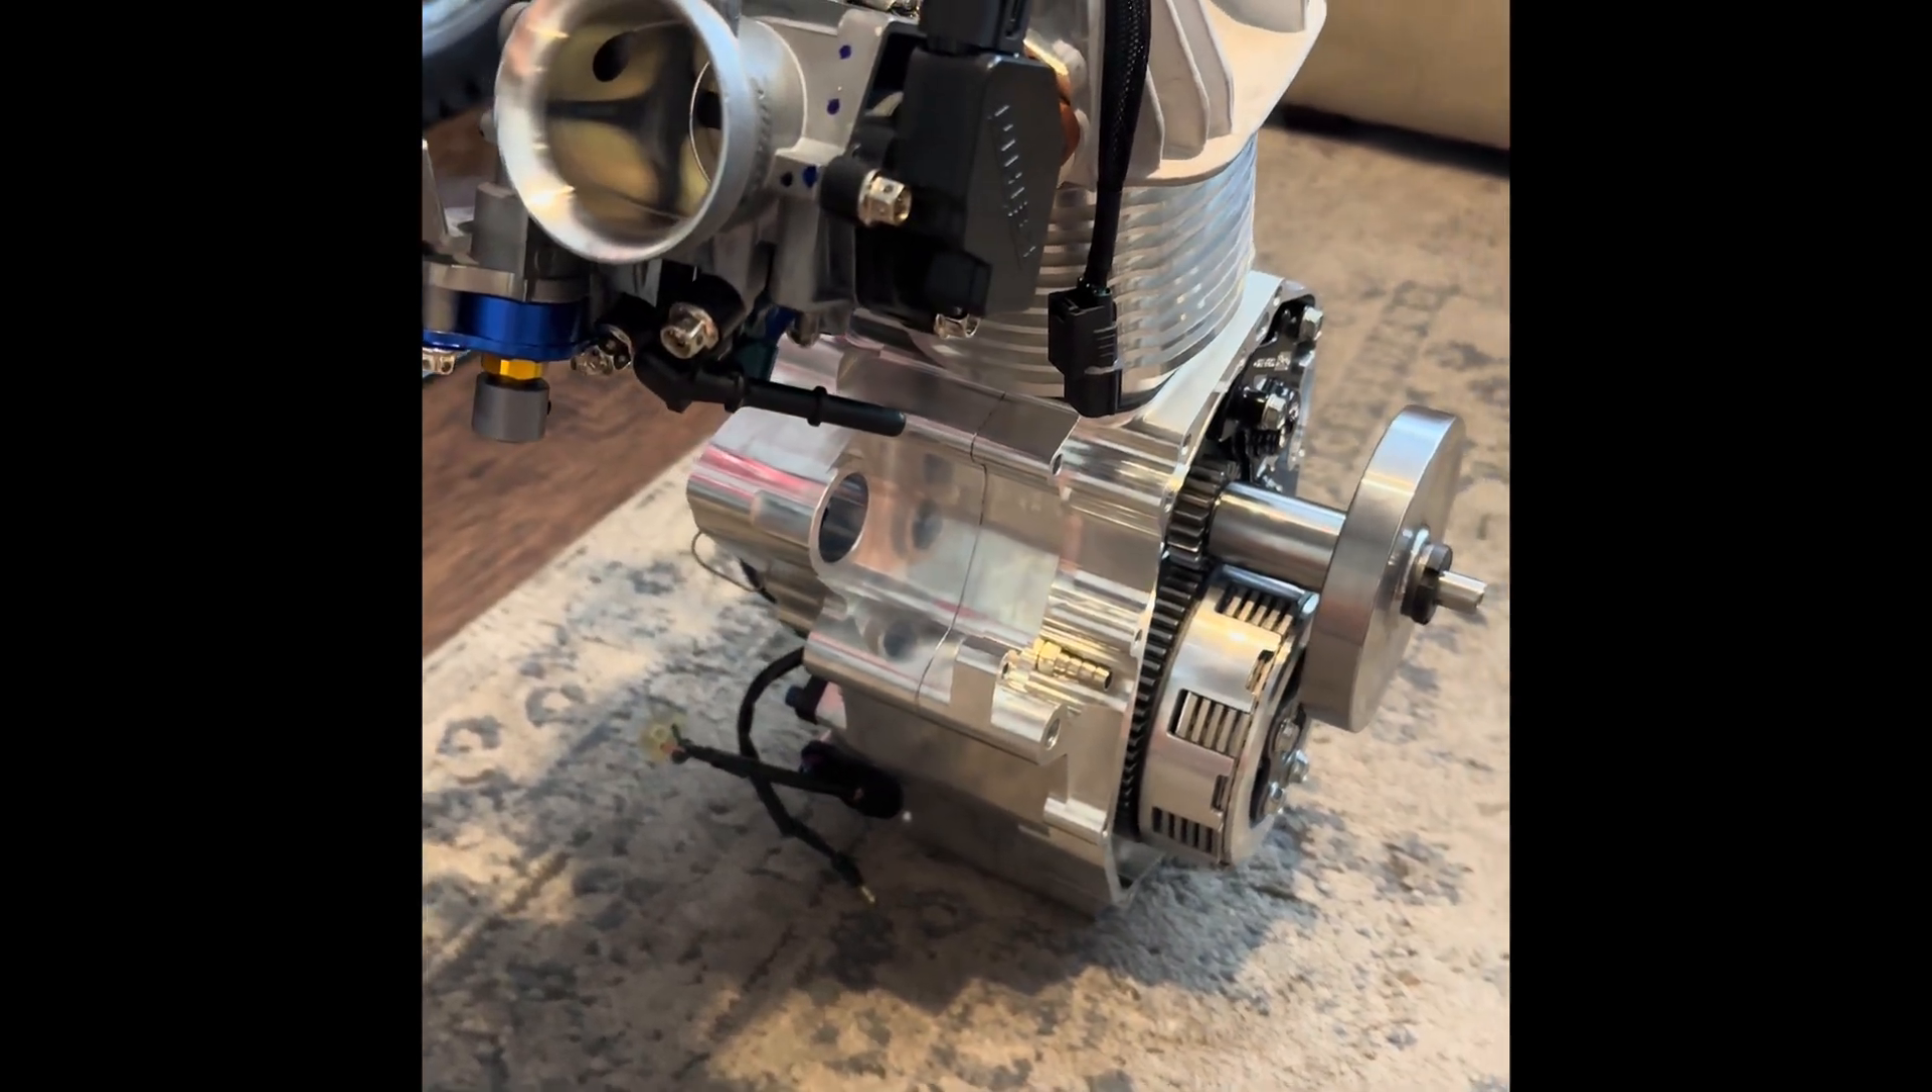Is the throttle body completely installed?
Yes.